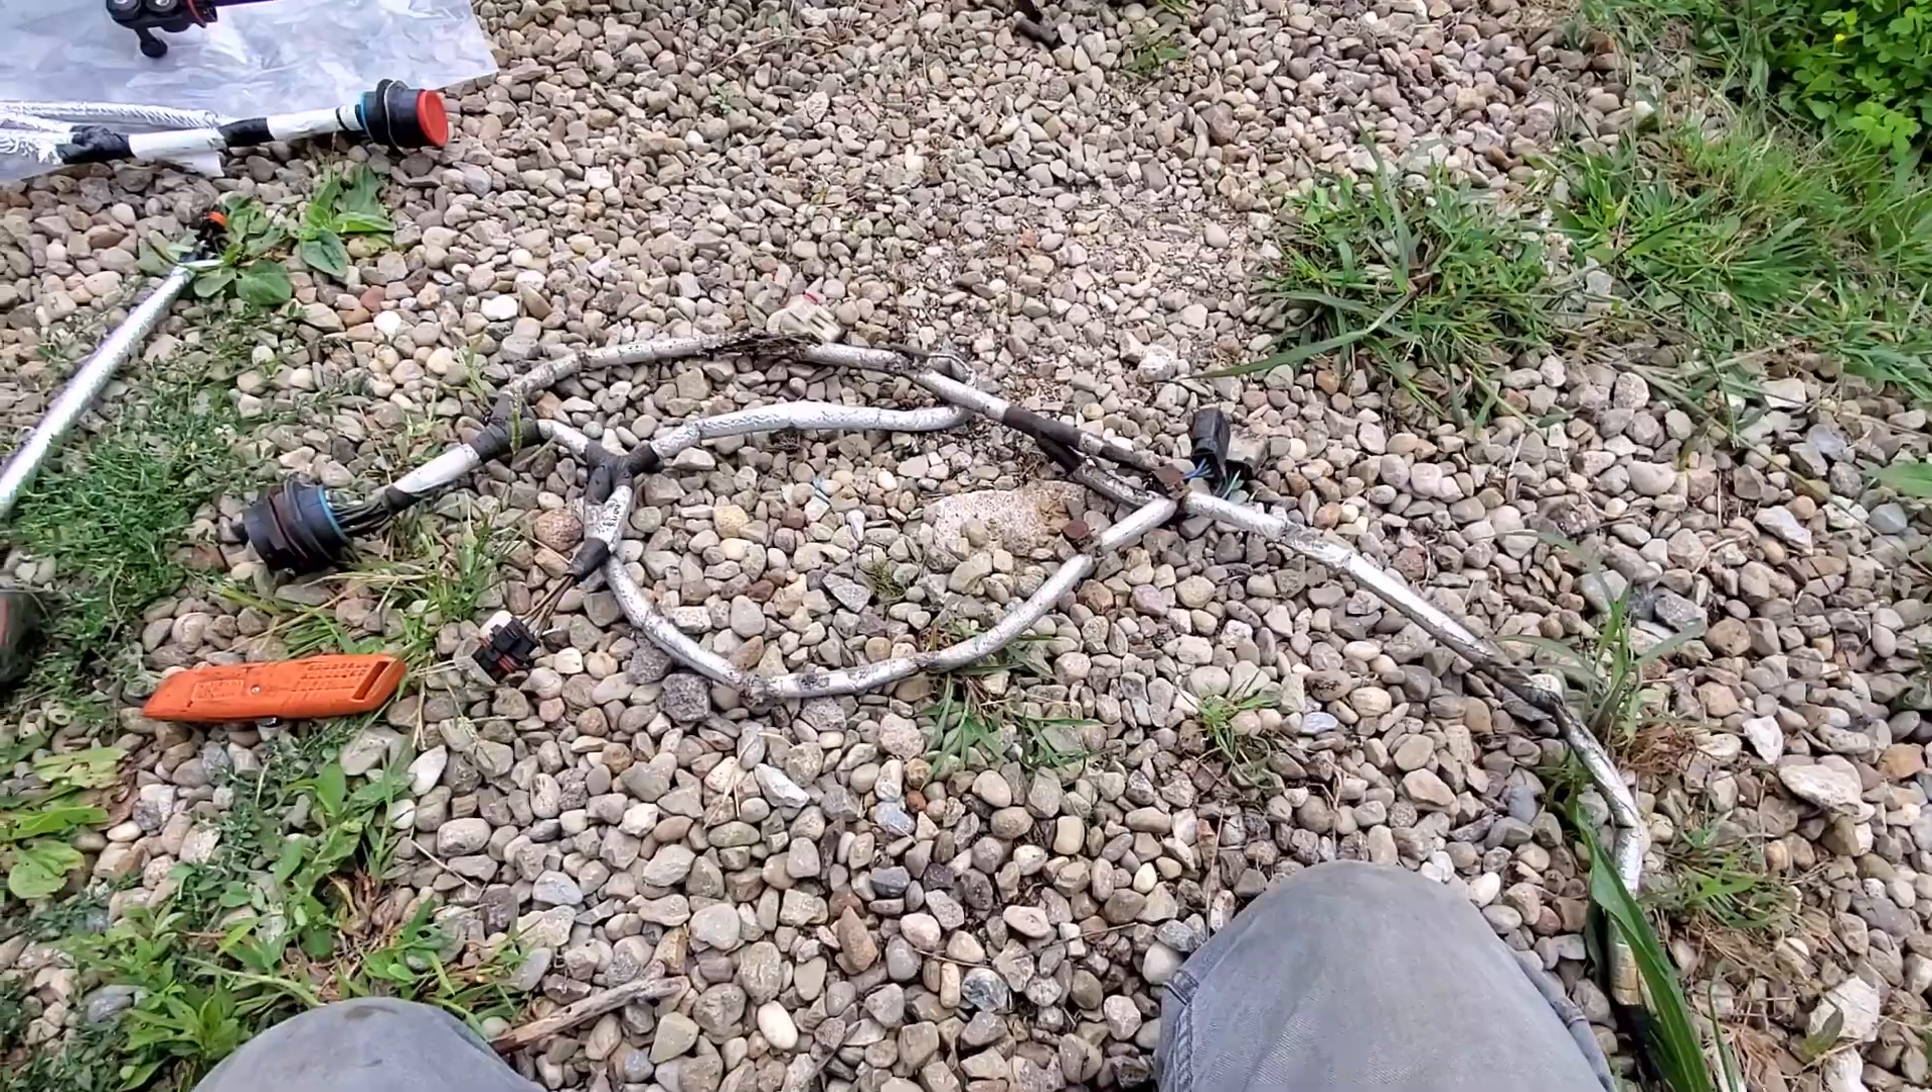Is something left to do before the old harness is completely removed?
No.